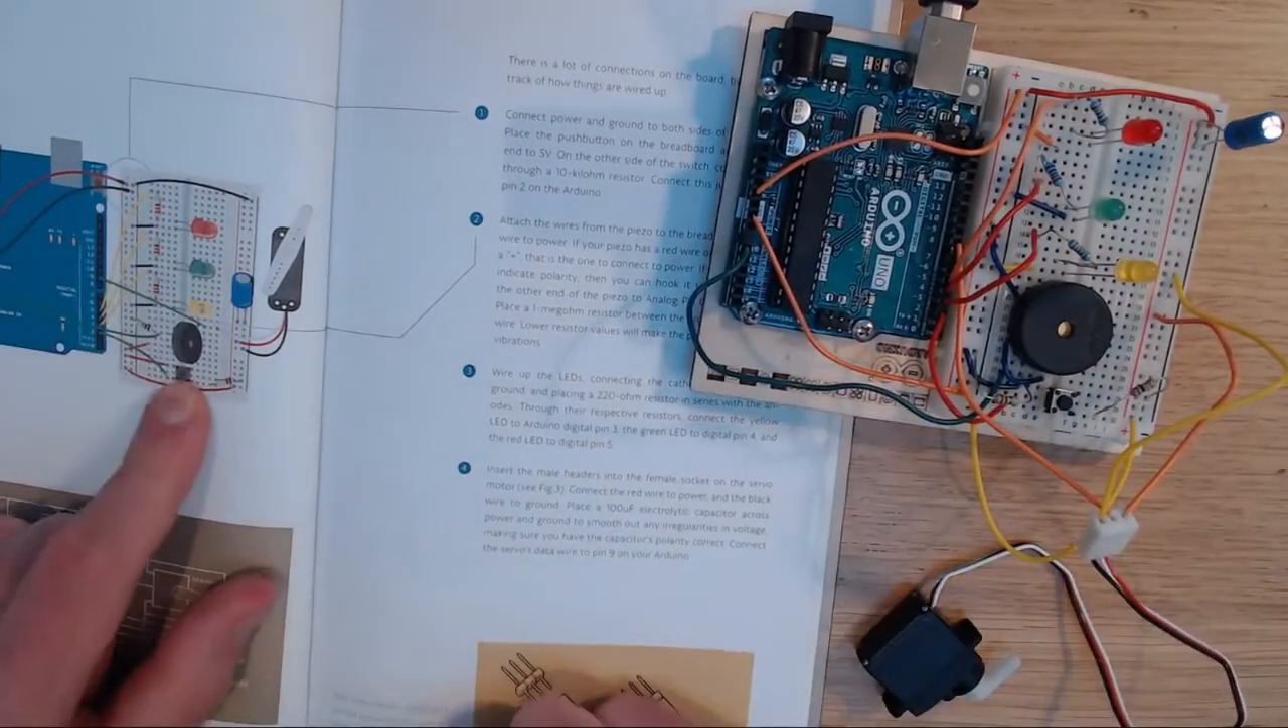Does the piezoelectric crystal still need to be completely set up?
No.